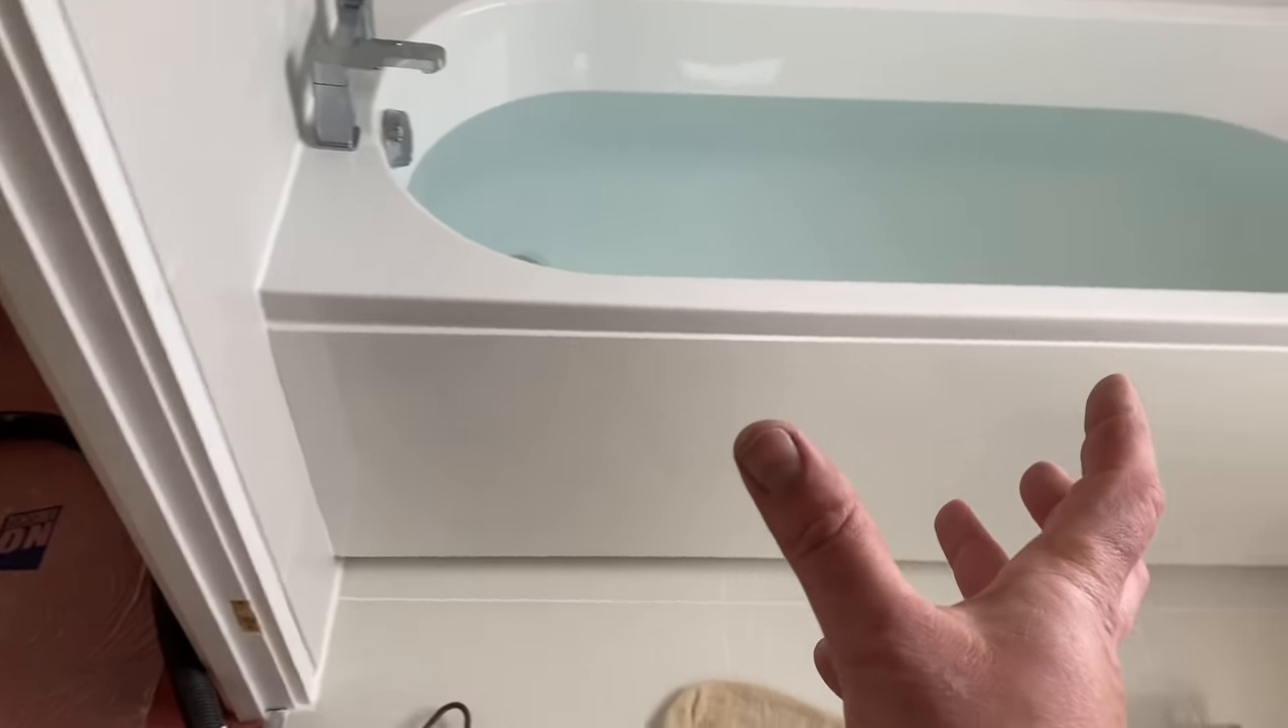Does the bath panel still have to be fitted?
No.